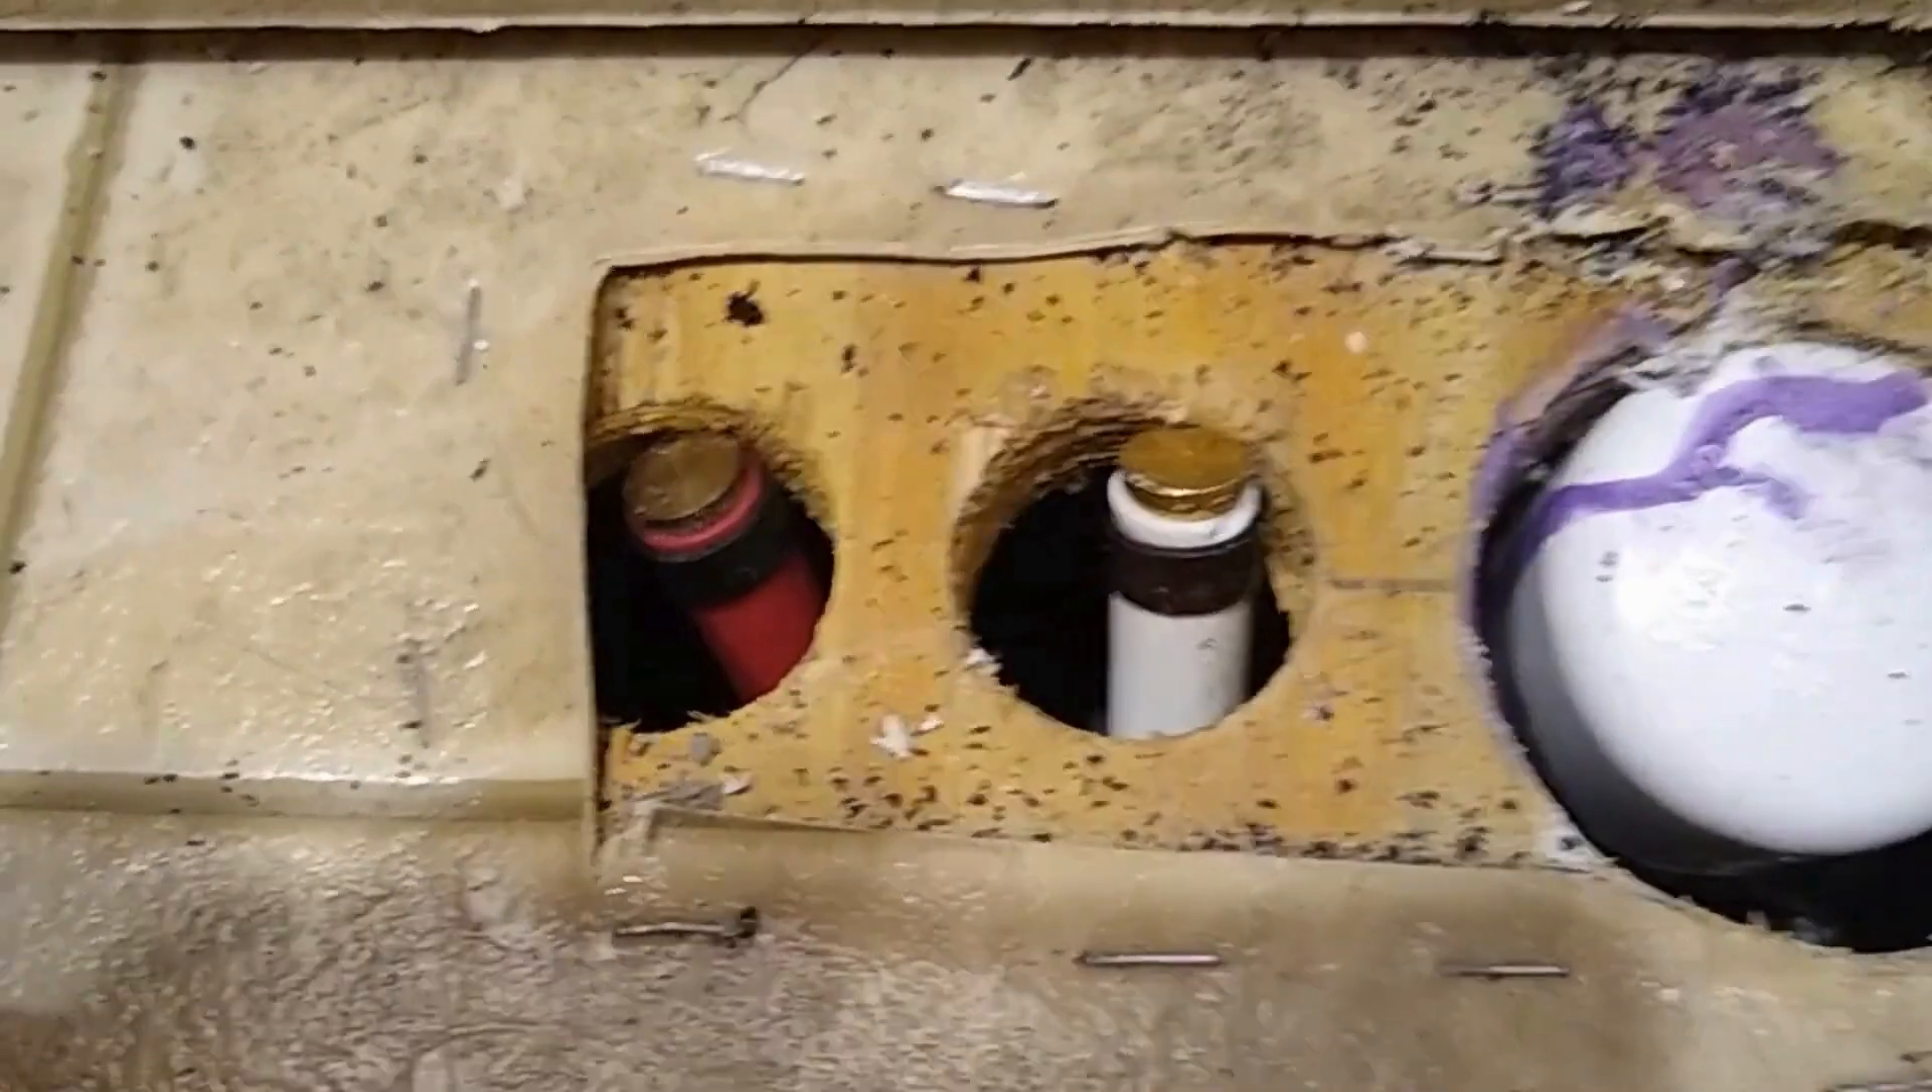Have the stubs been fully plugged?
Yes.